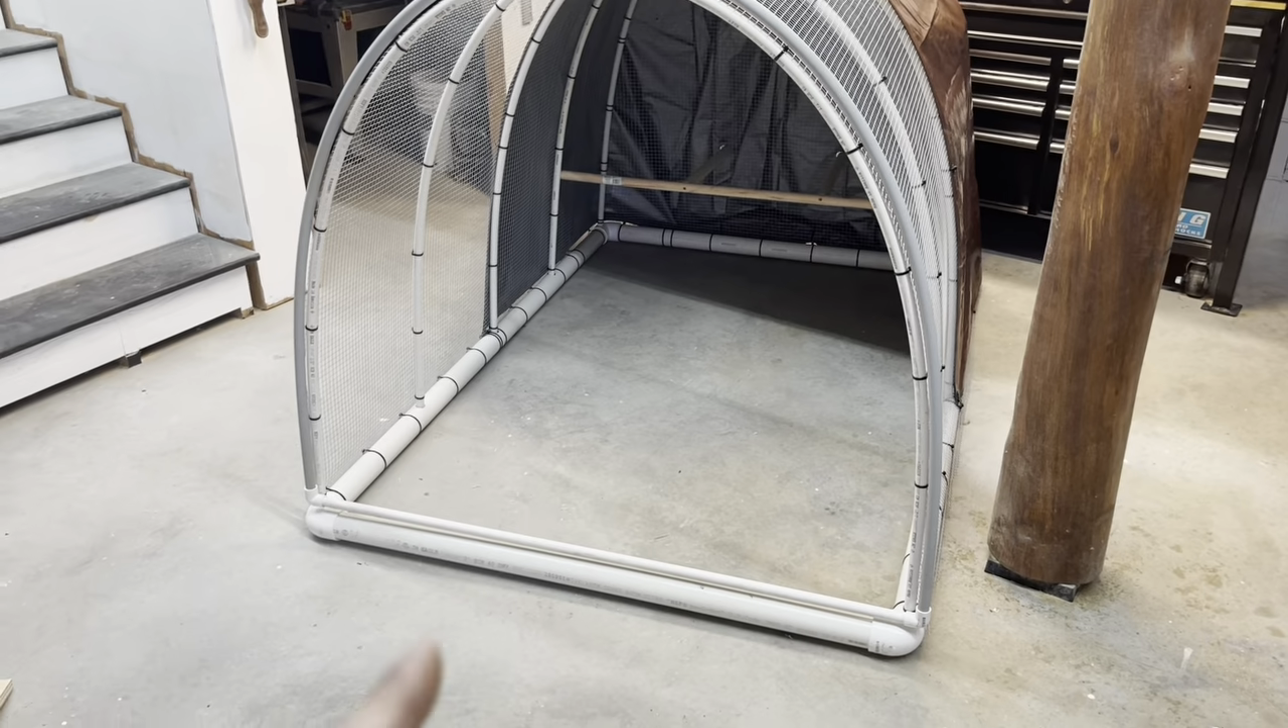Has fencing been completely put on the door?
No.